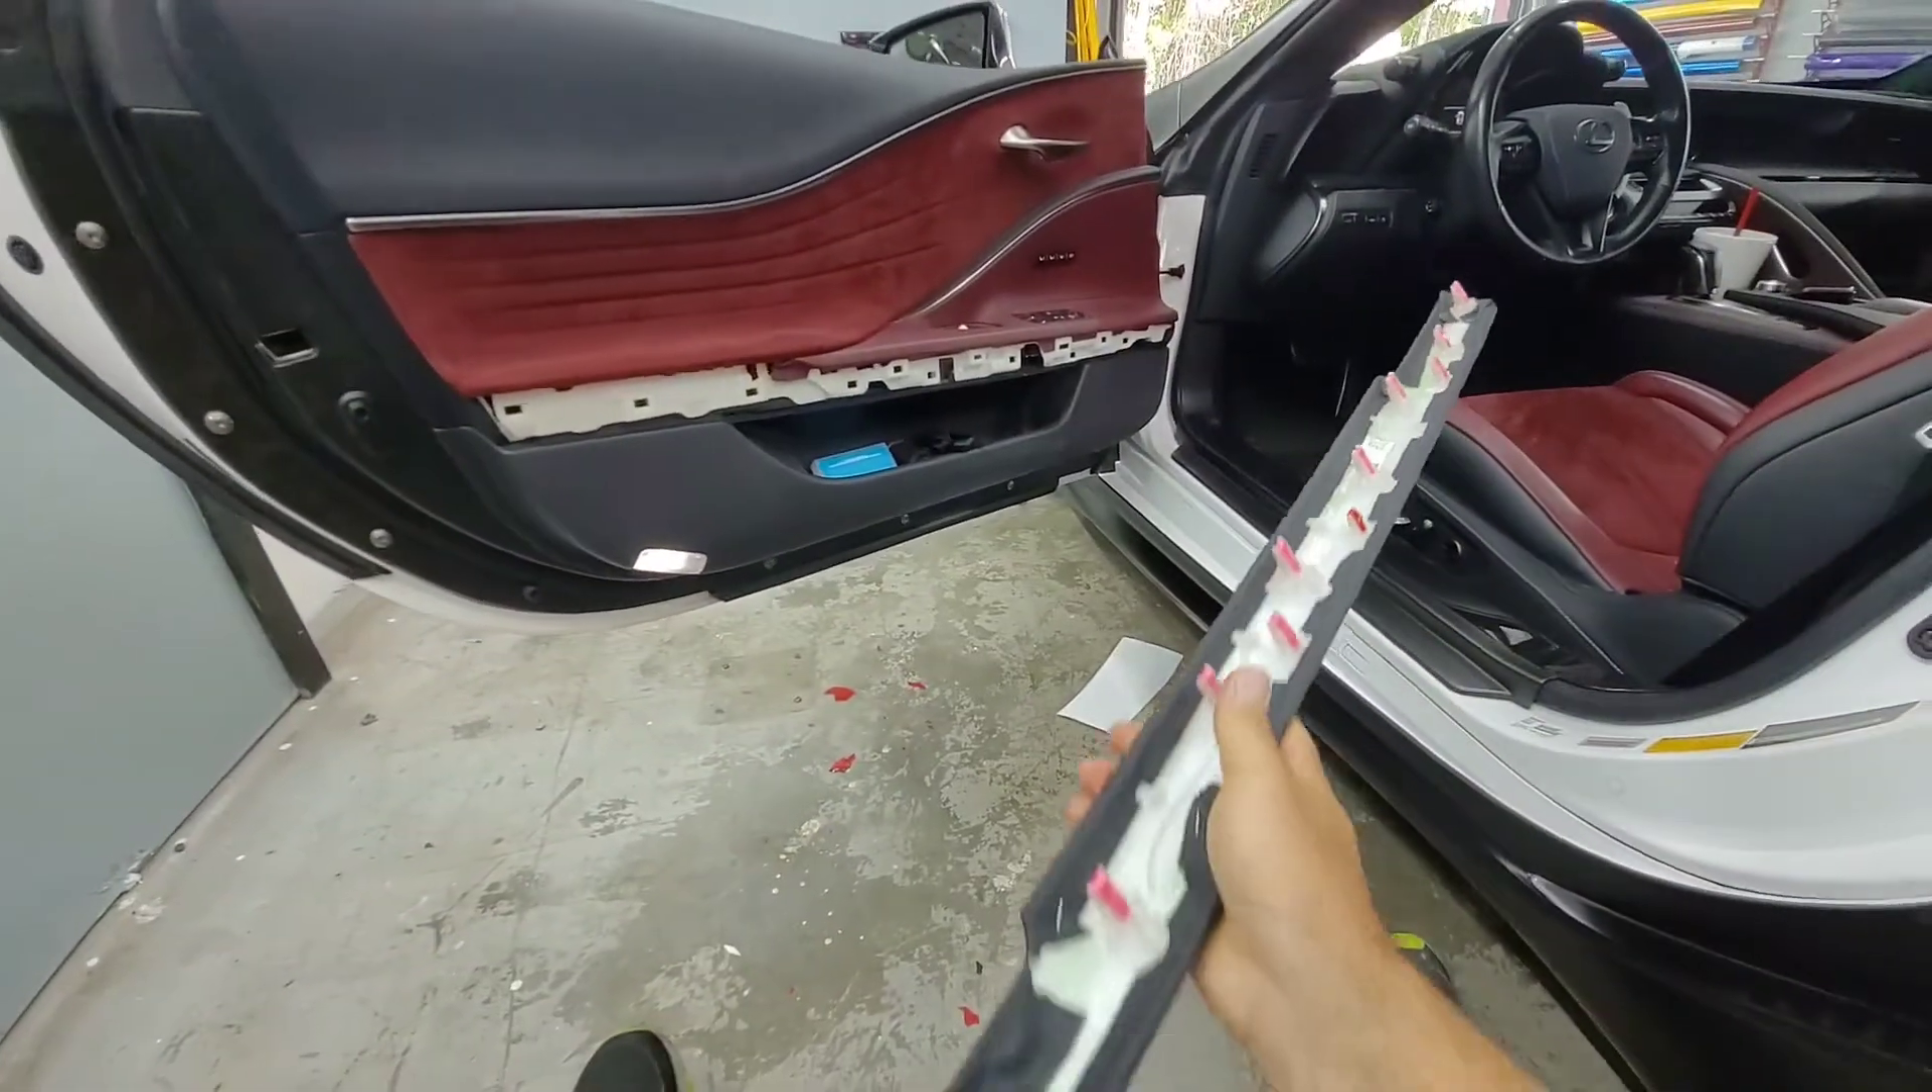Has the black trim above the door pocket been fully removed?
Yes.